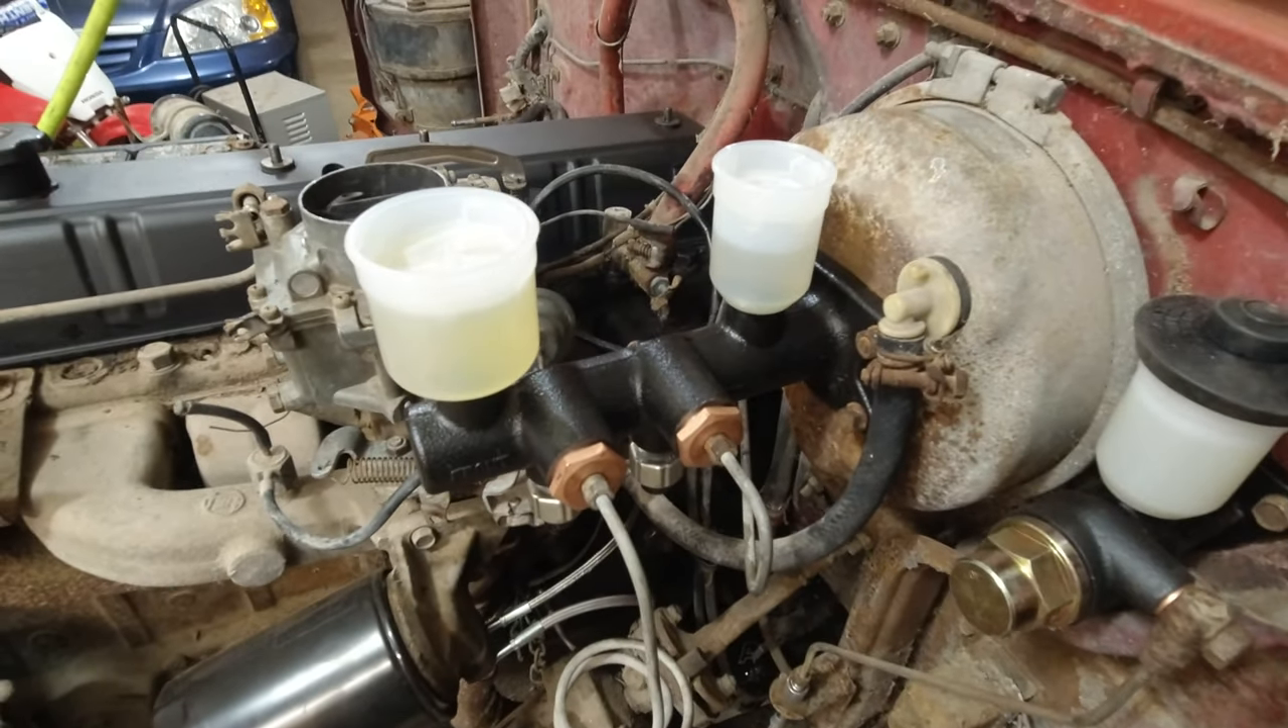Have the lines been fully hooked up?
Yes.